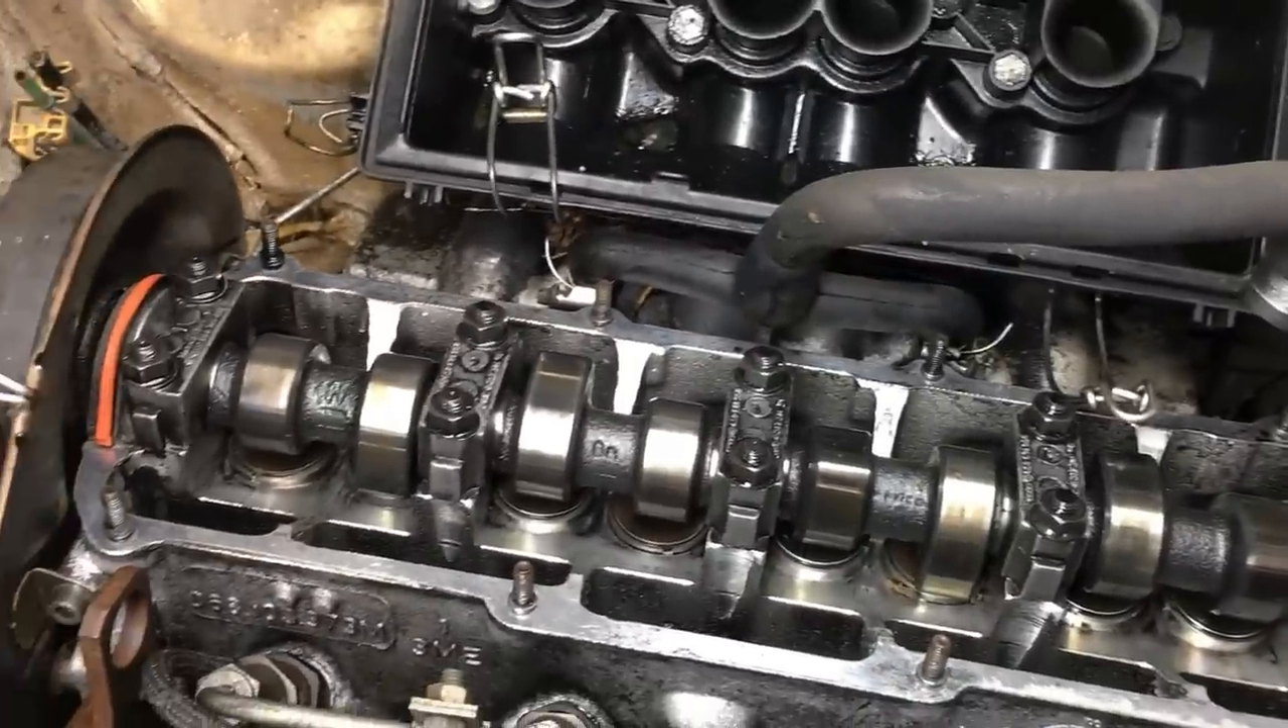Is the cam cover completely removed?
Yes.